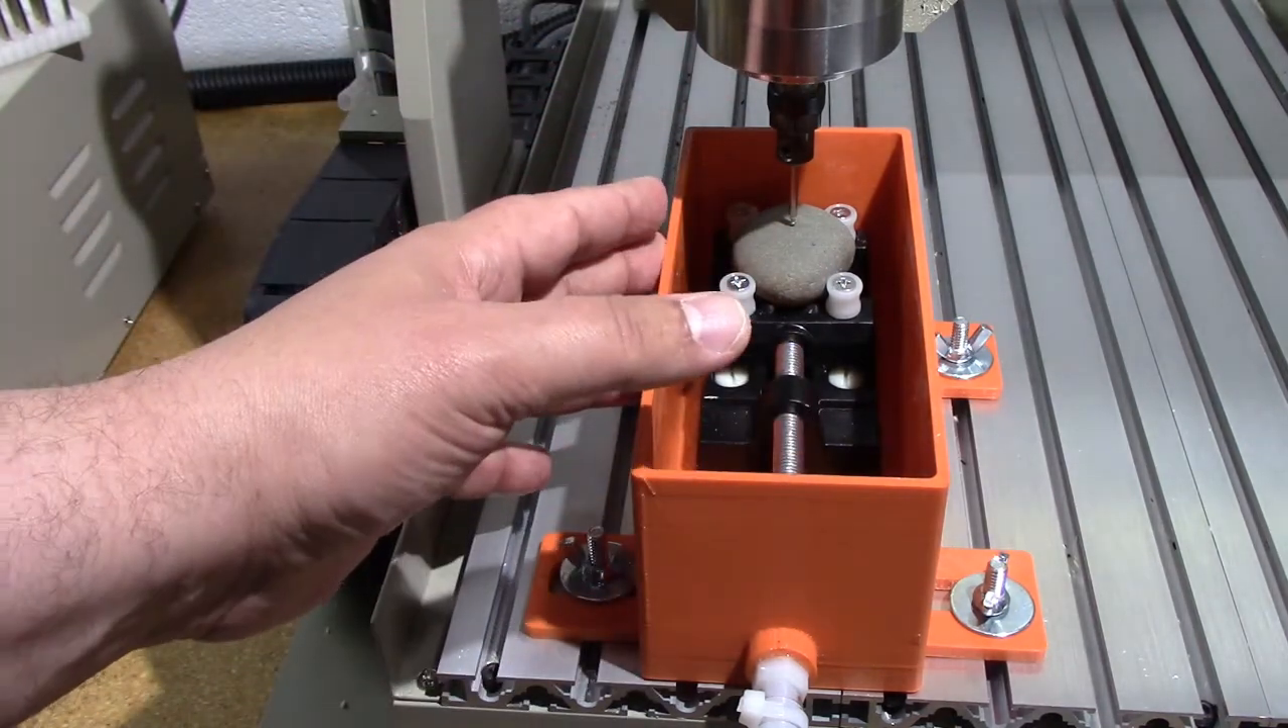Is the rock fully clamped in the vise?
Yes.